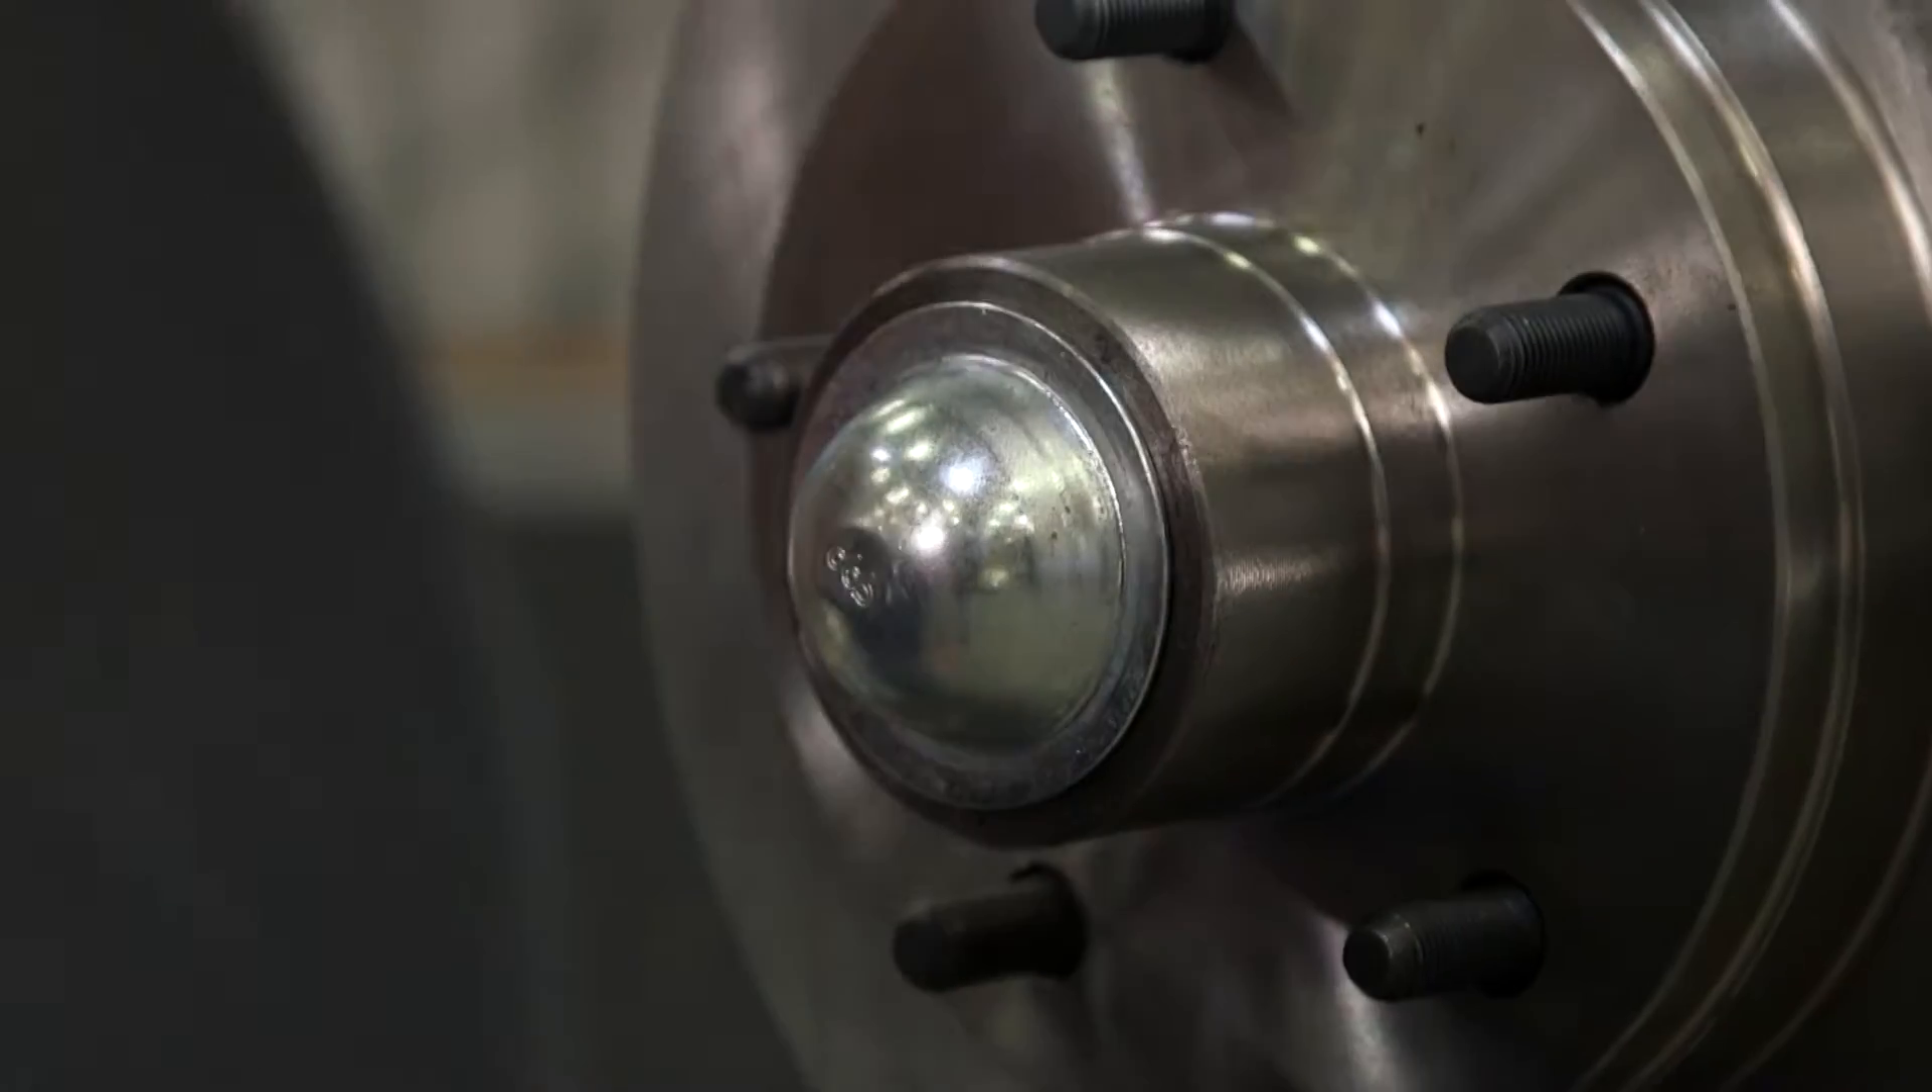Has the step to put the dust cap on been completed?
Yes.